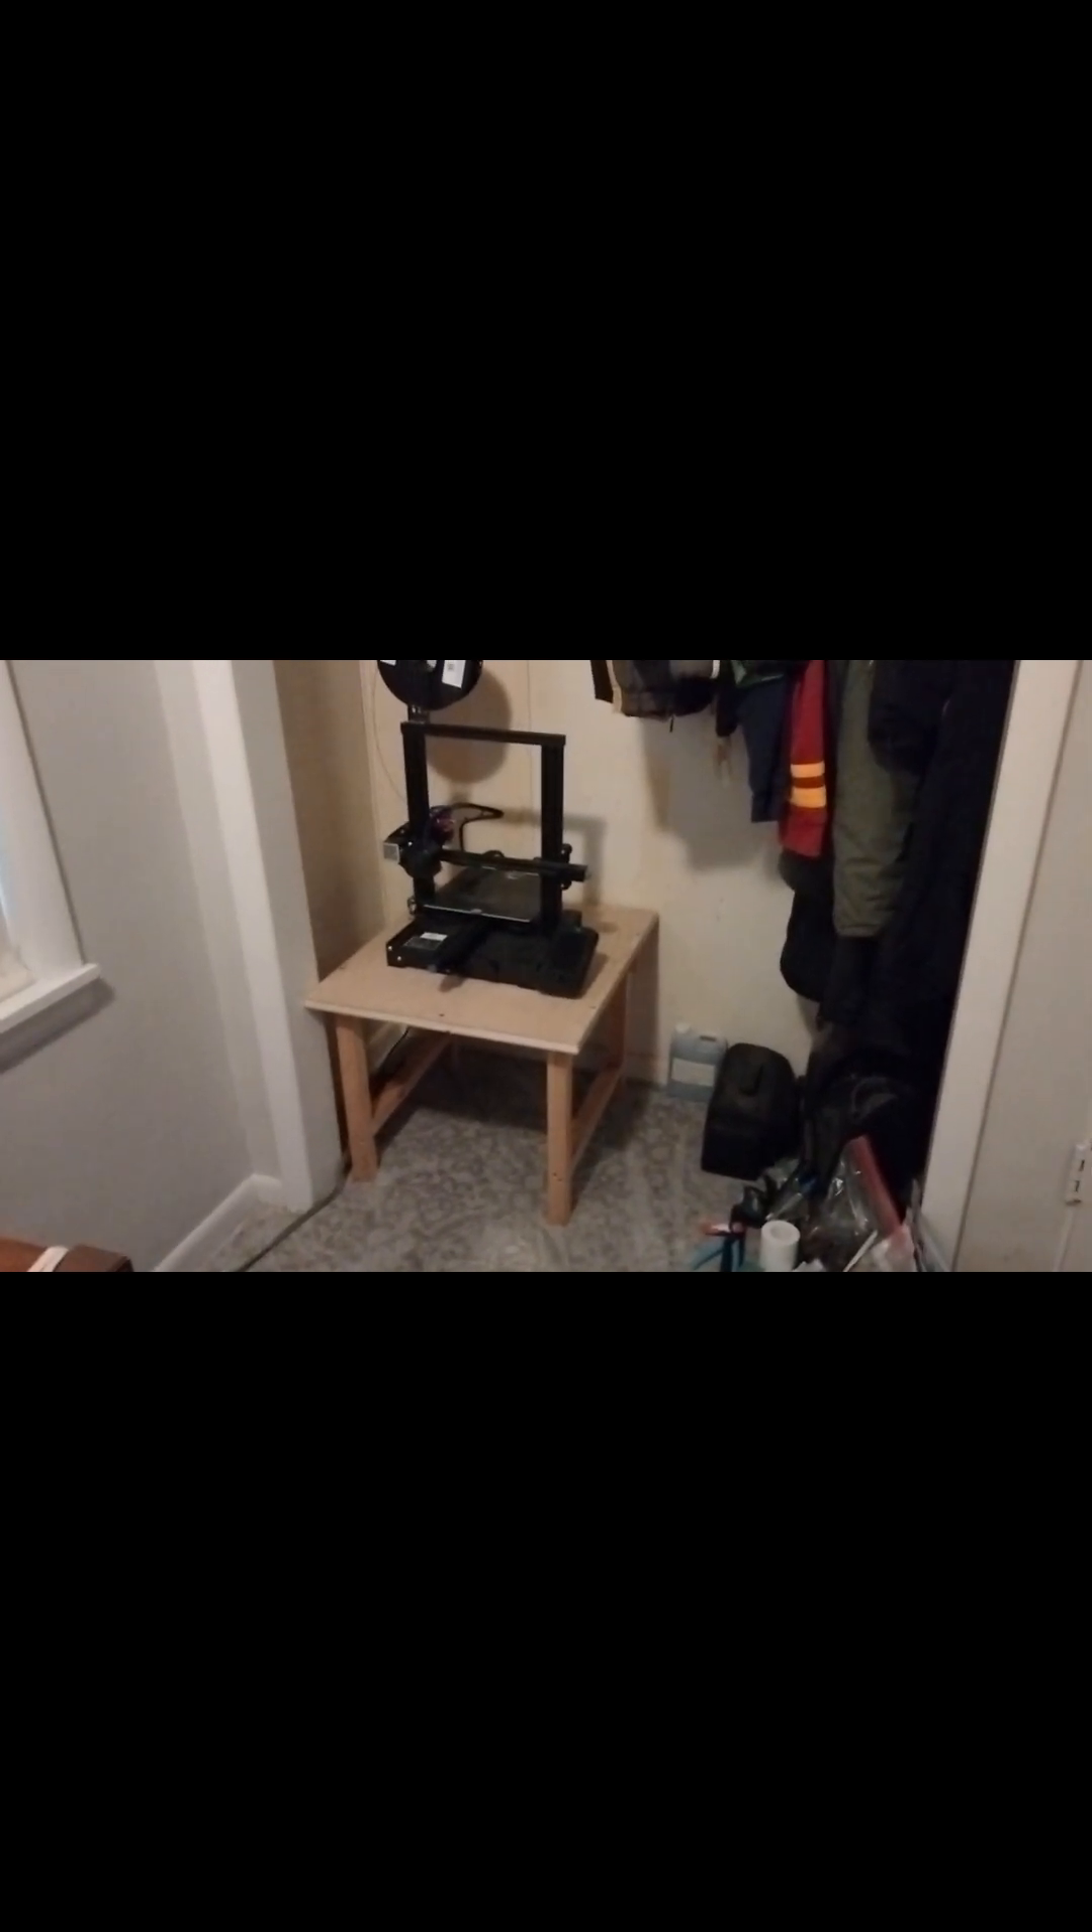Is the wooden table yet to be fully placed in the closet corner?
No.